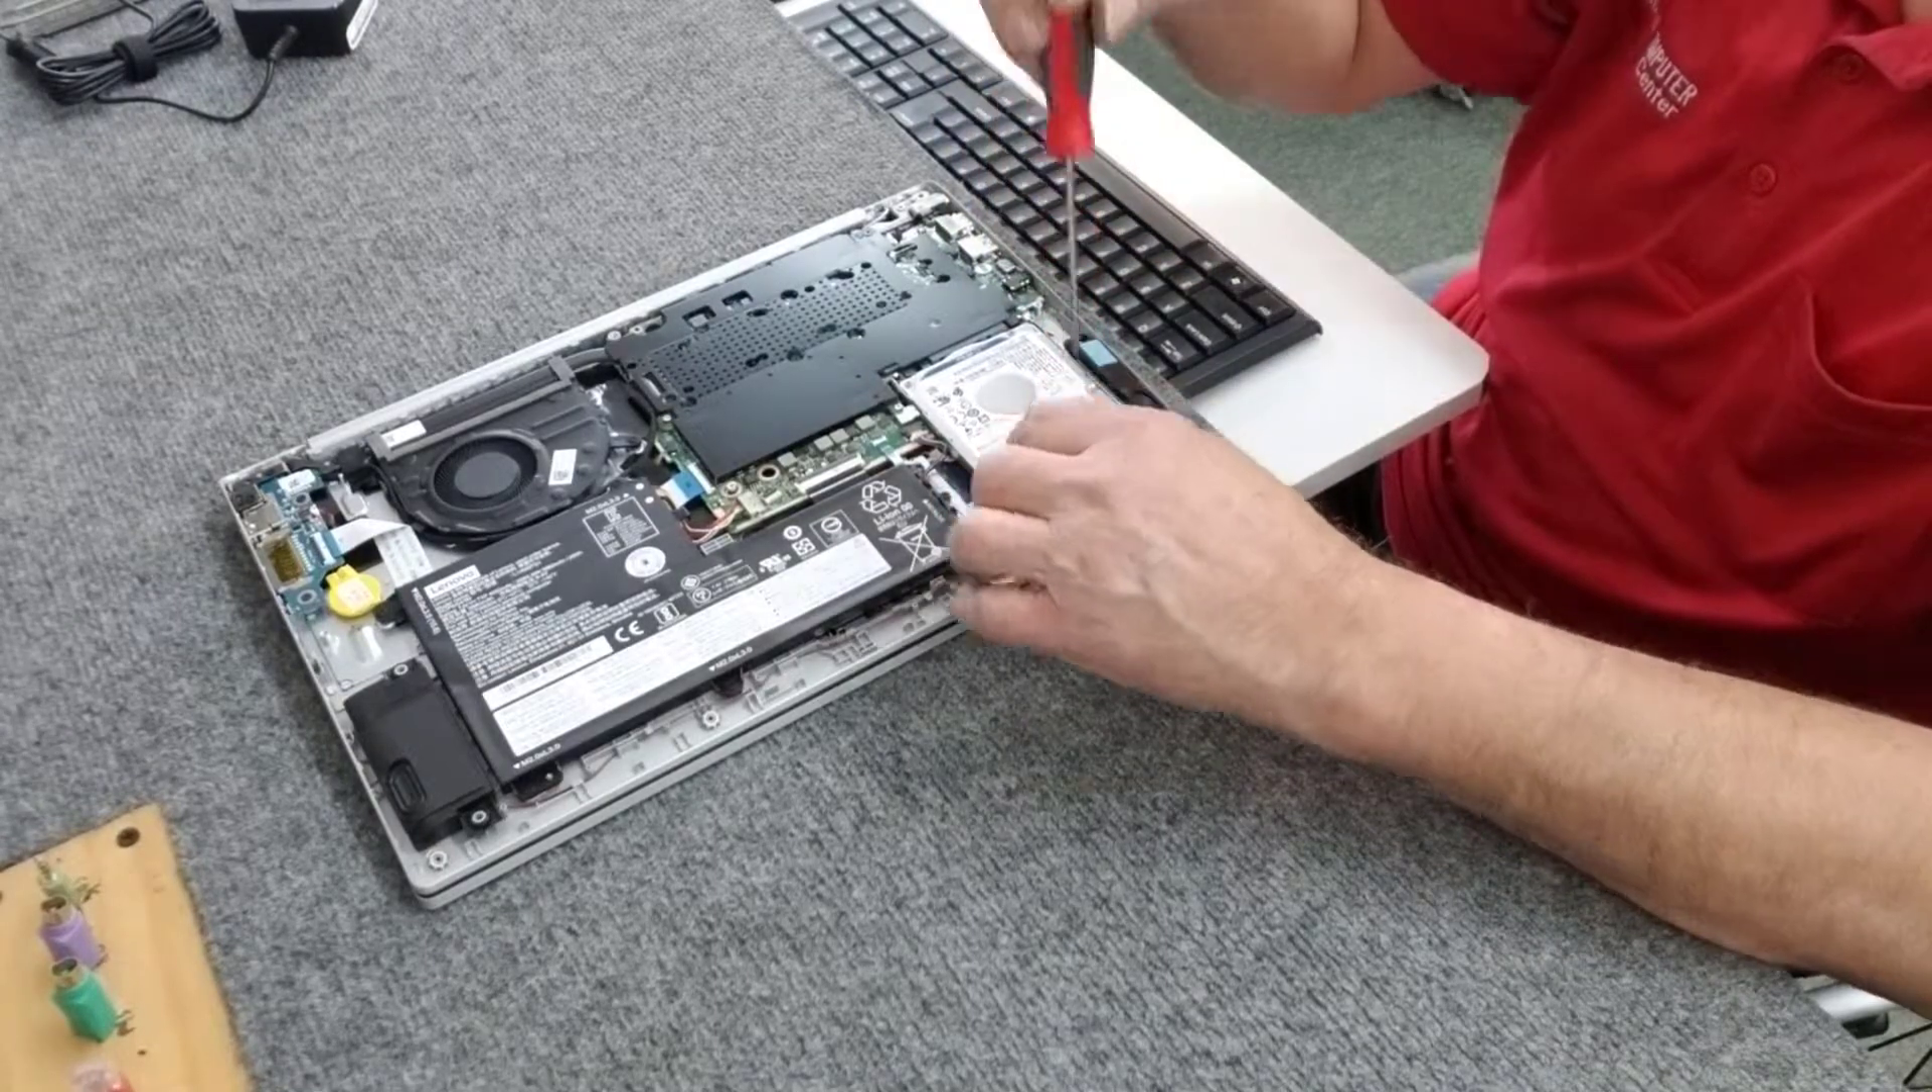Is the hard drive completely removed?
No.